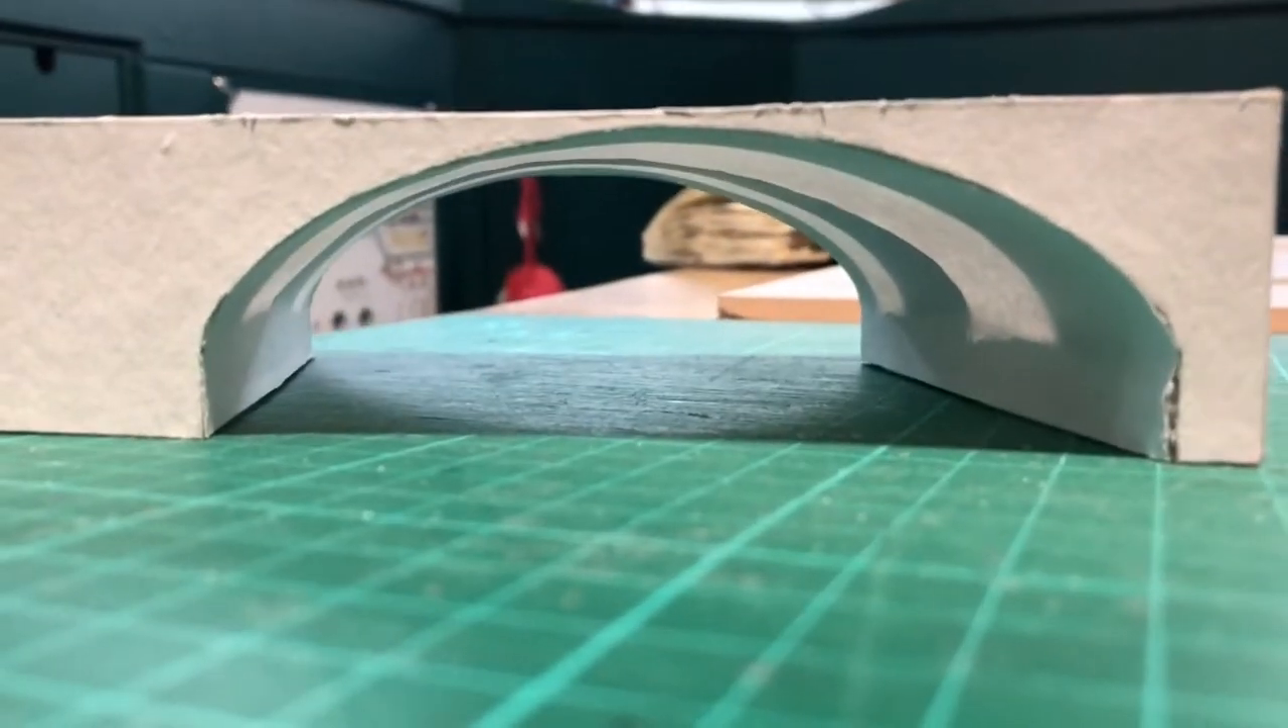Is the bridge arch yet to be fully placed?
No.